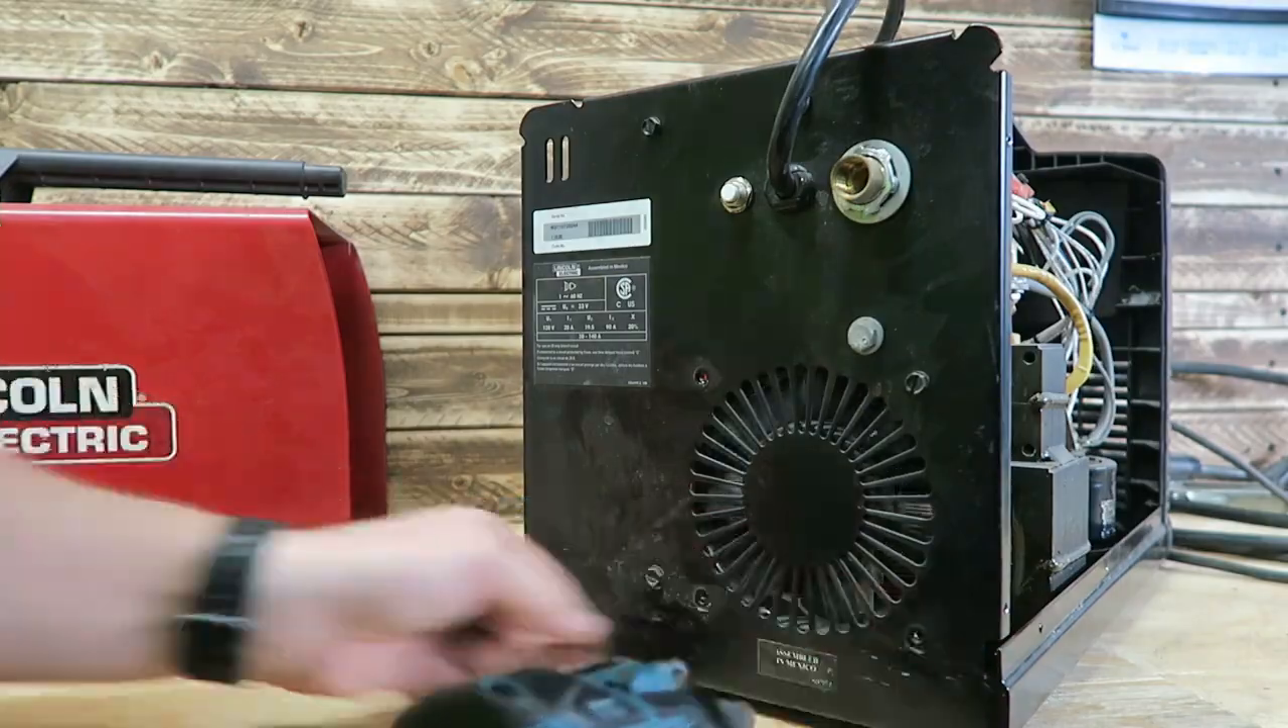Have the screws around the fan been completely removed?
No.